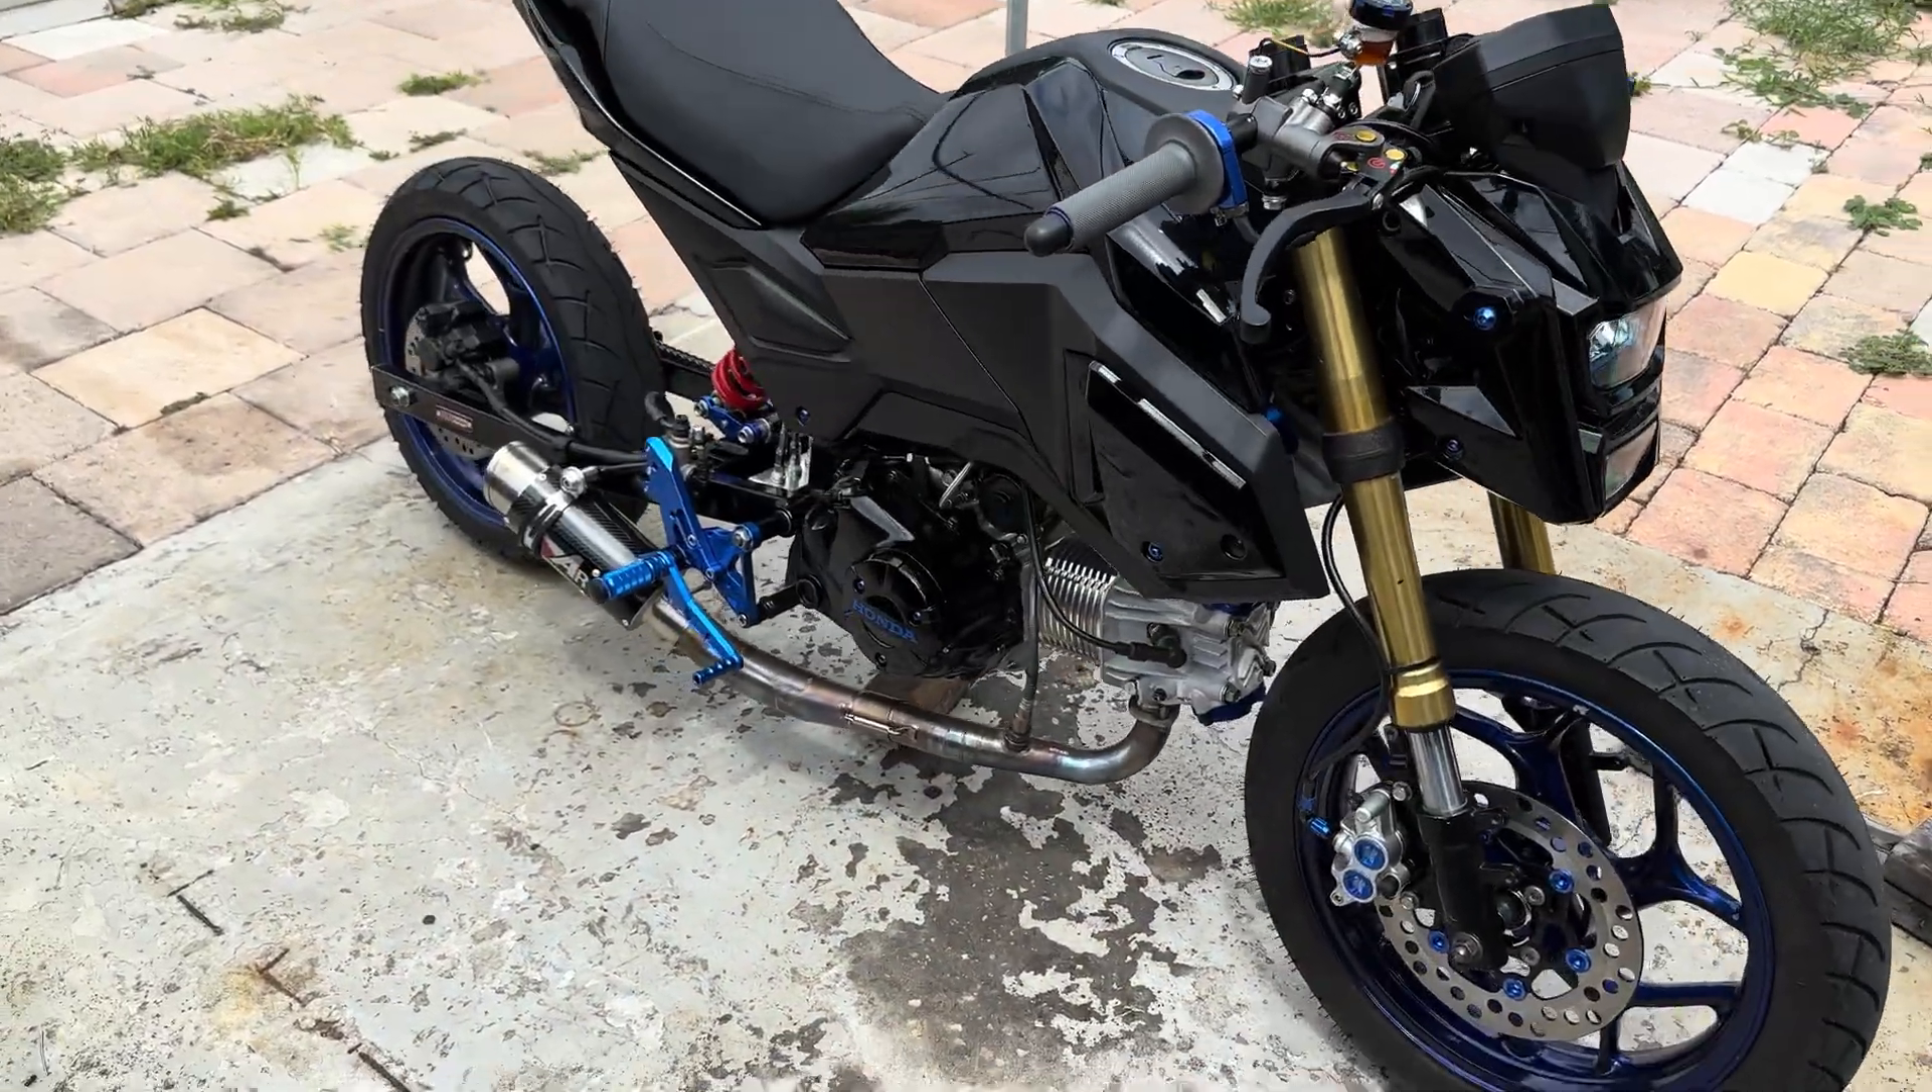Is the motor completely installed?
Yes.